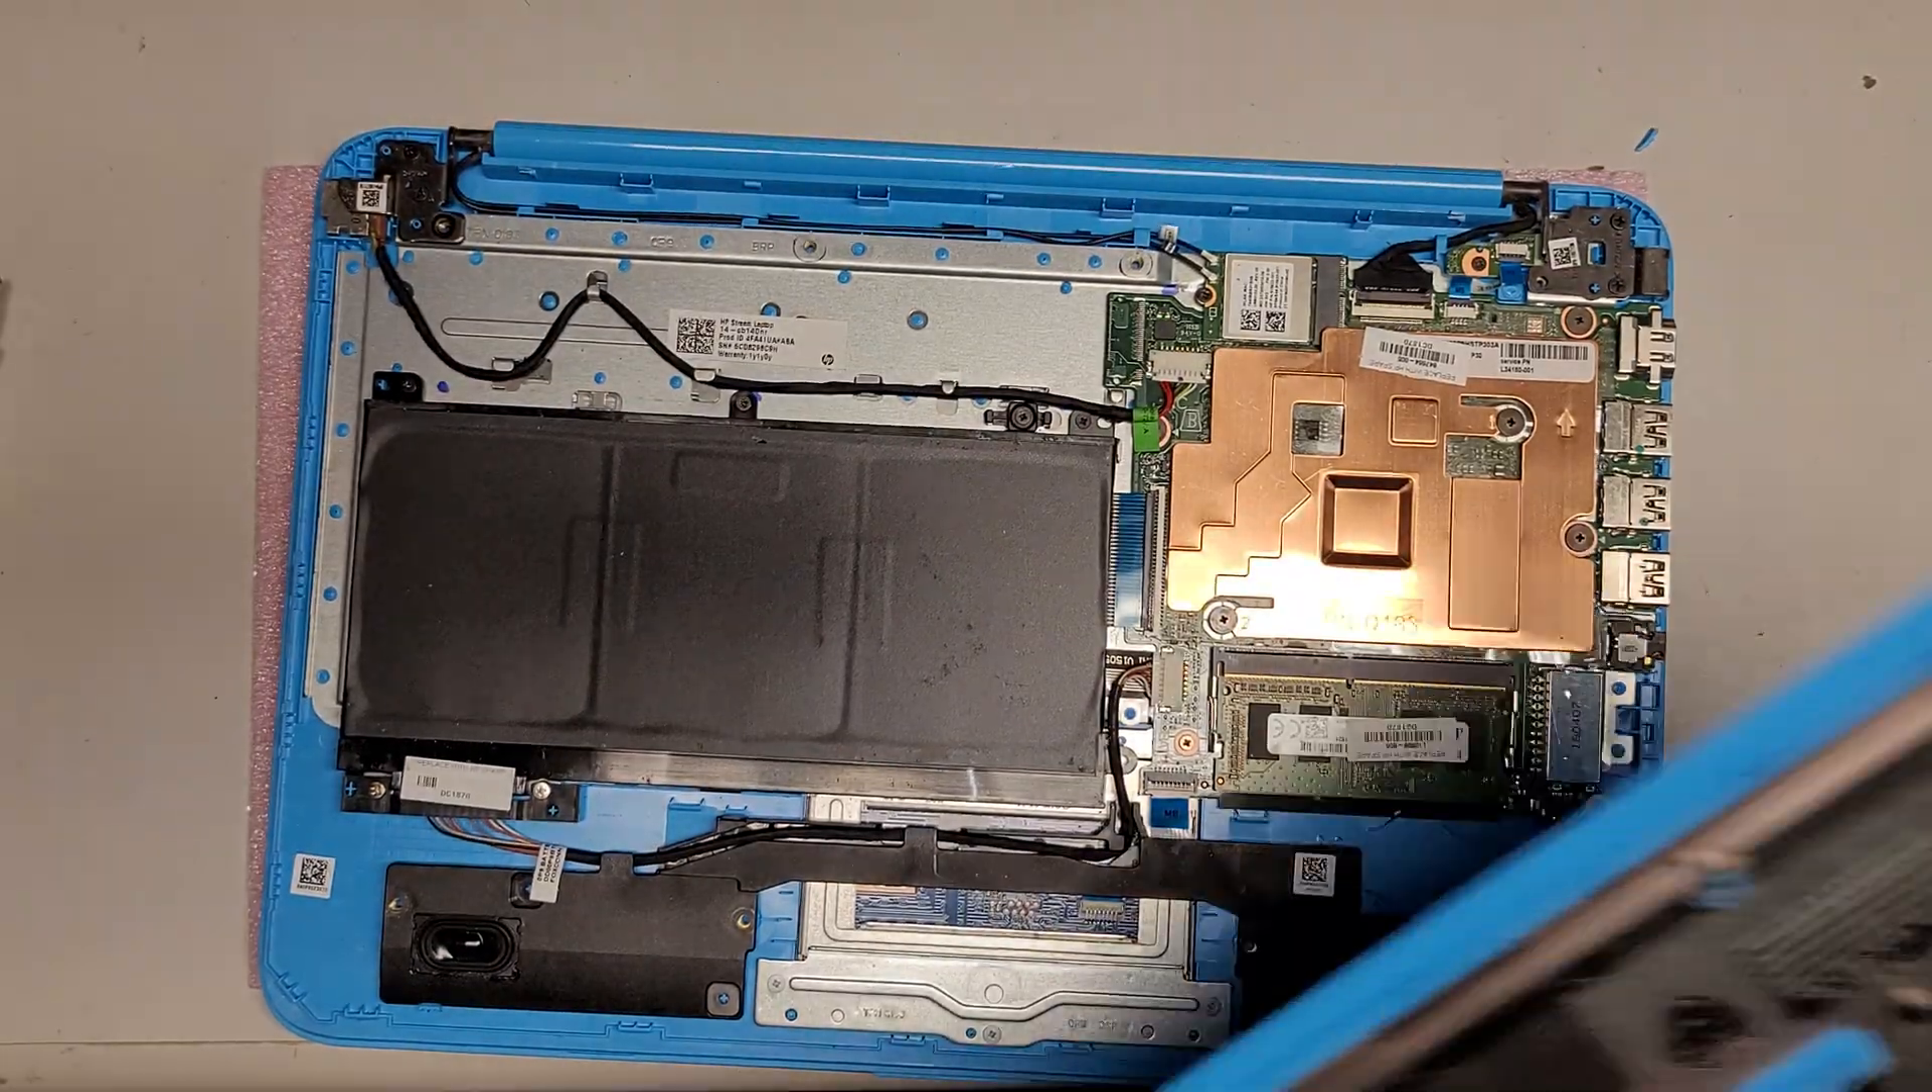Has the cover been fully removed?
Yes.